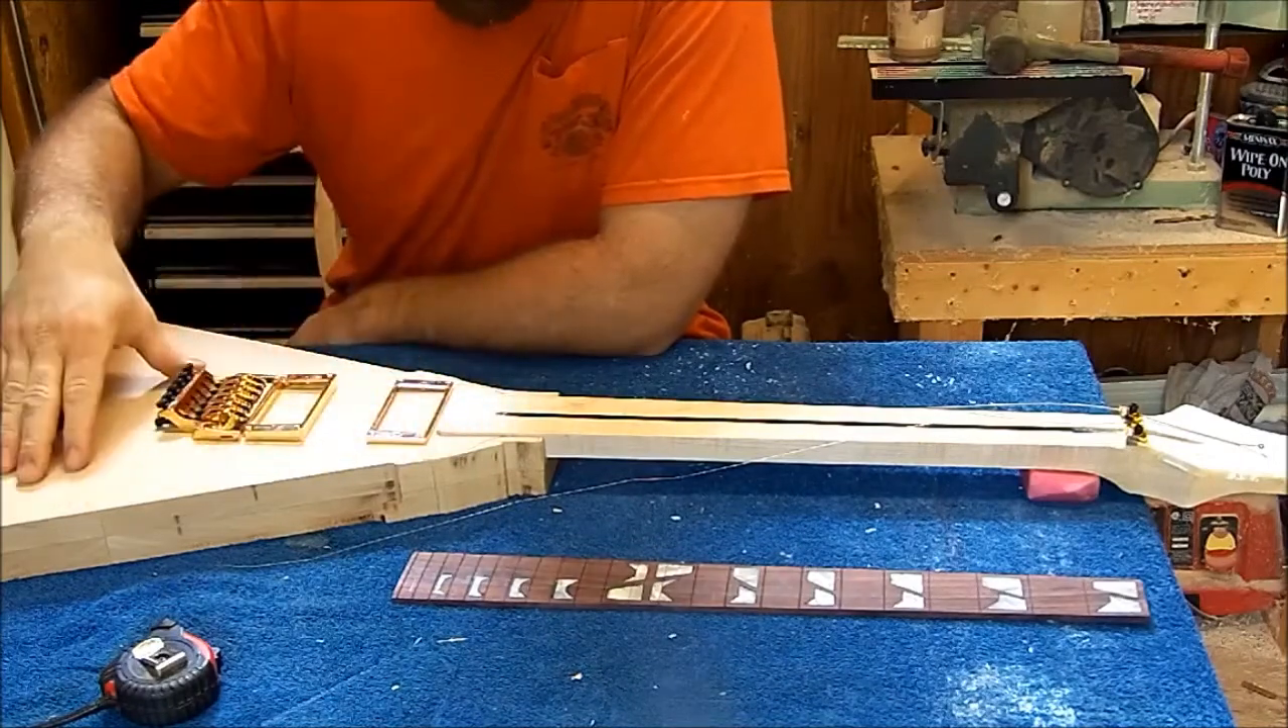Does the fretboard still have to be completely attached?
Yes.